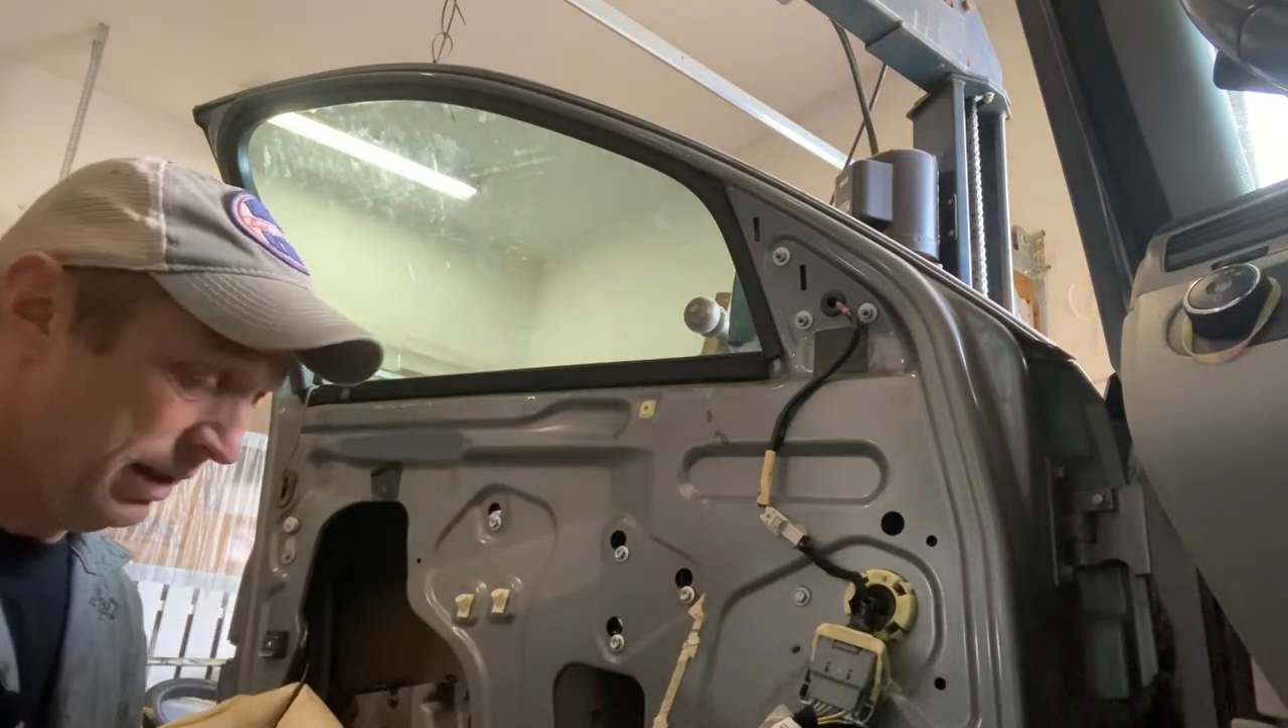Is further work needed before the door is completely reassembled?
Yes.